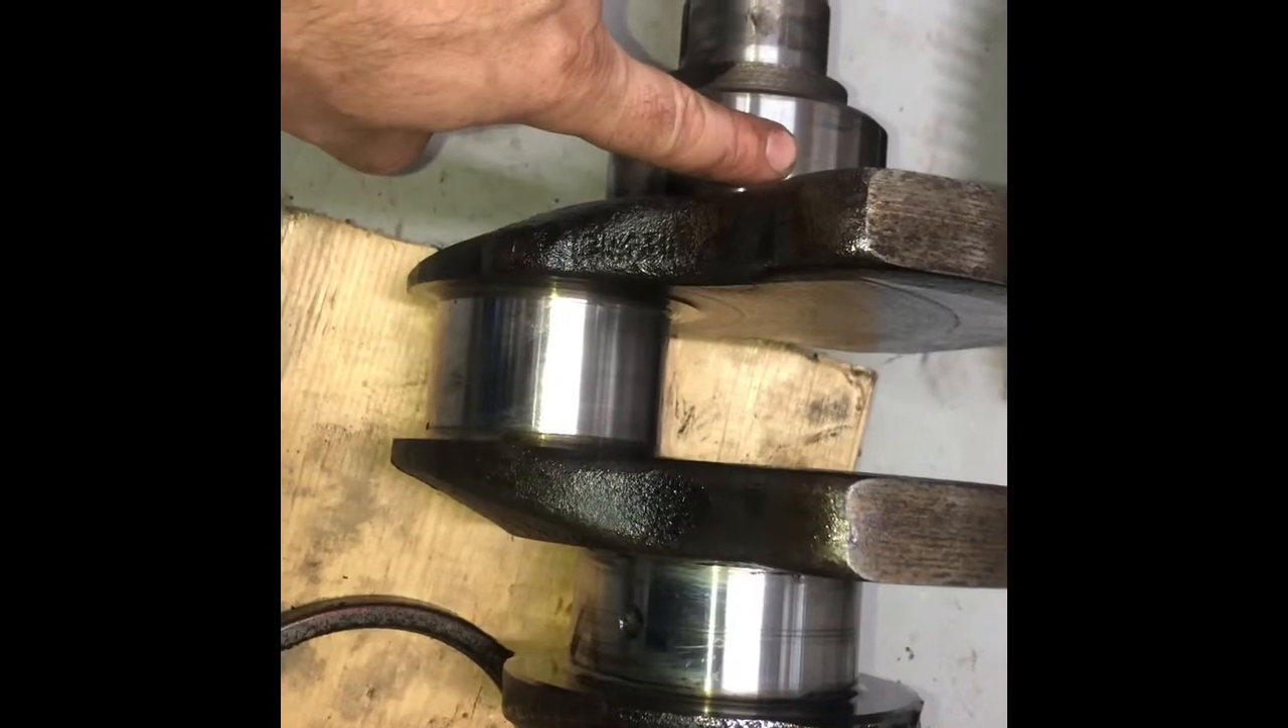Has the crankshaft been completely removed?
Yes.